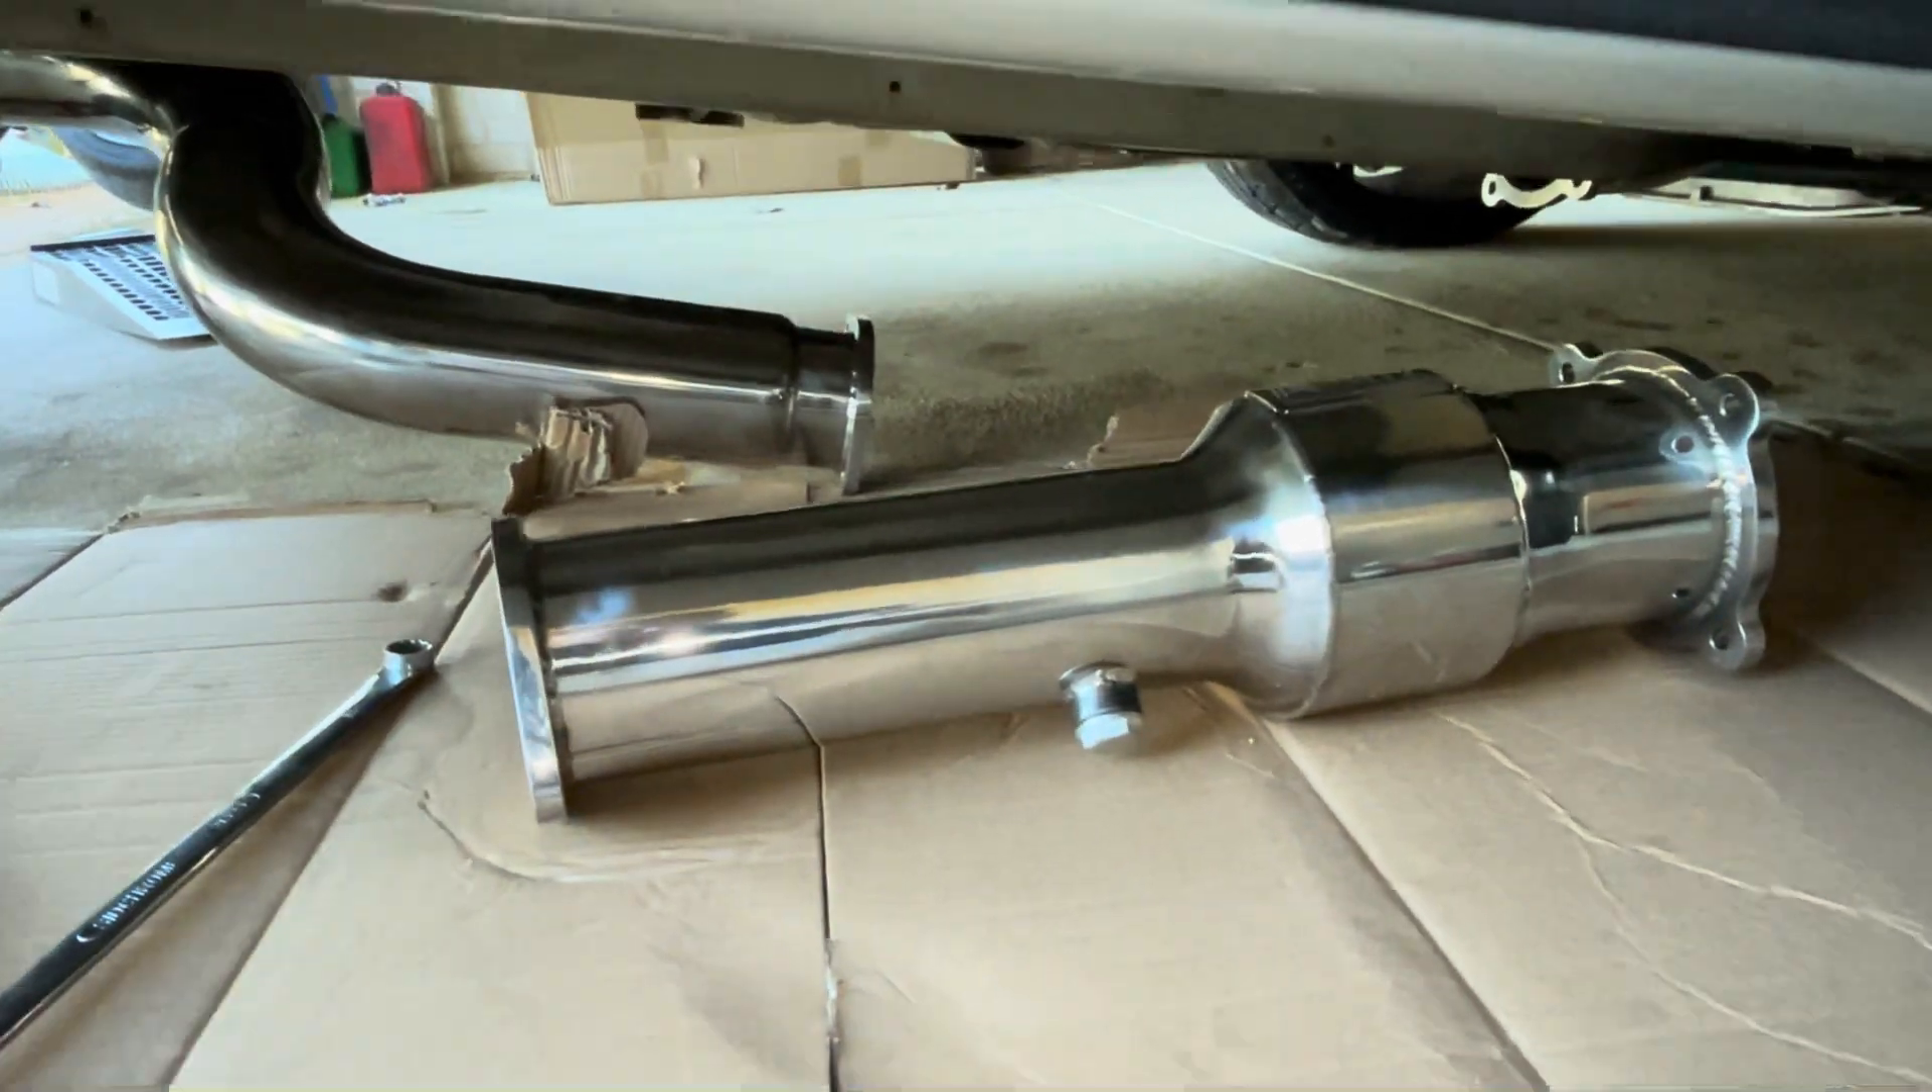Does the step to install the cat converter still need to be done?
Yes.